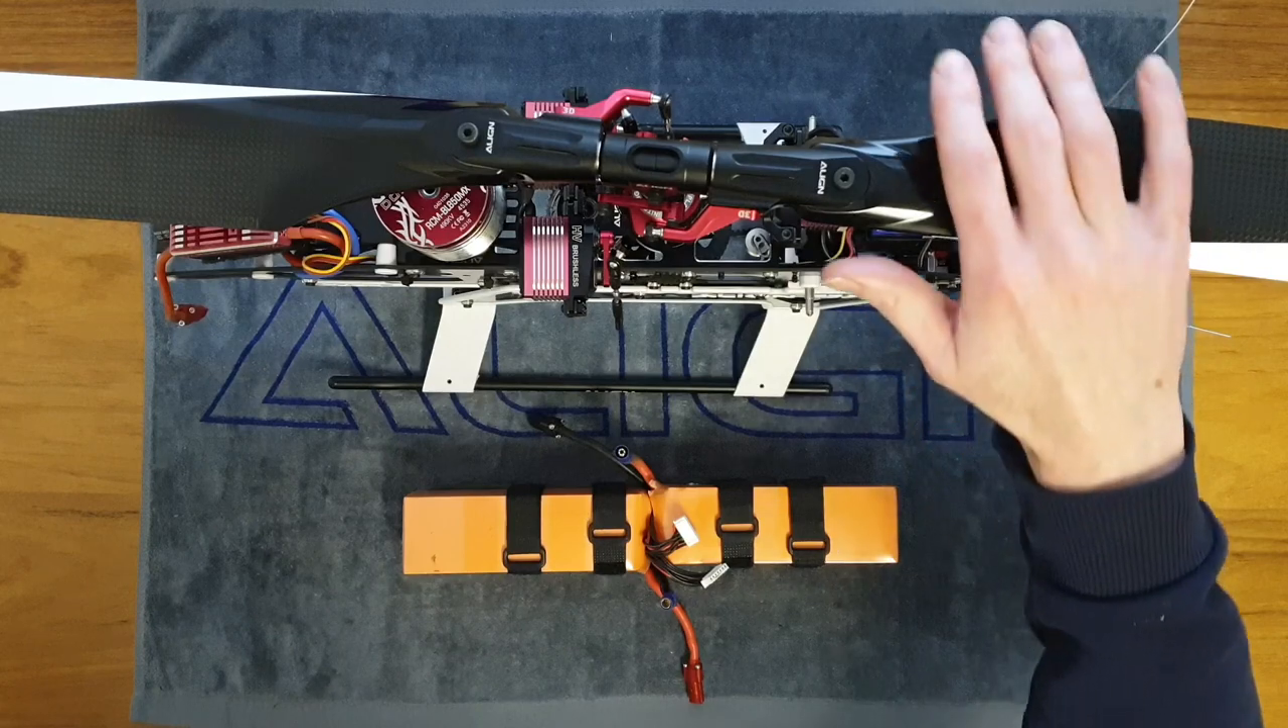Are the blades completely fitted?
Yes.